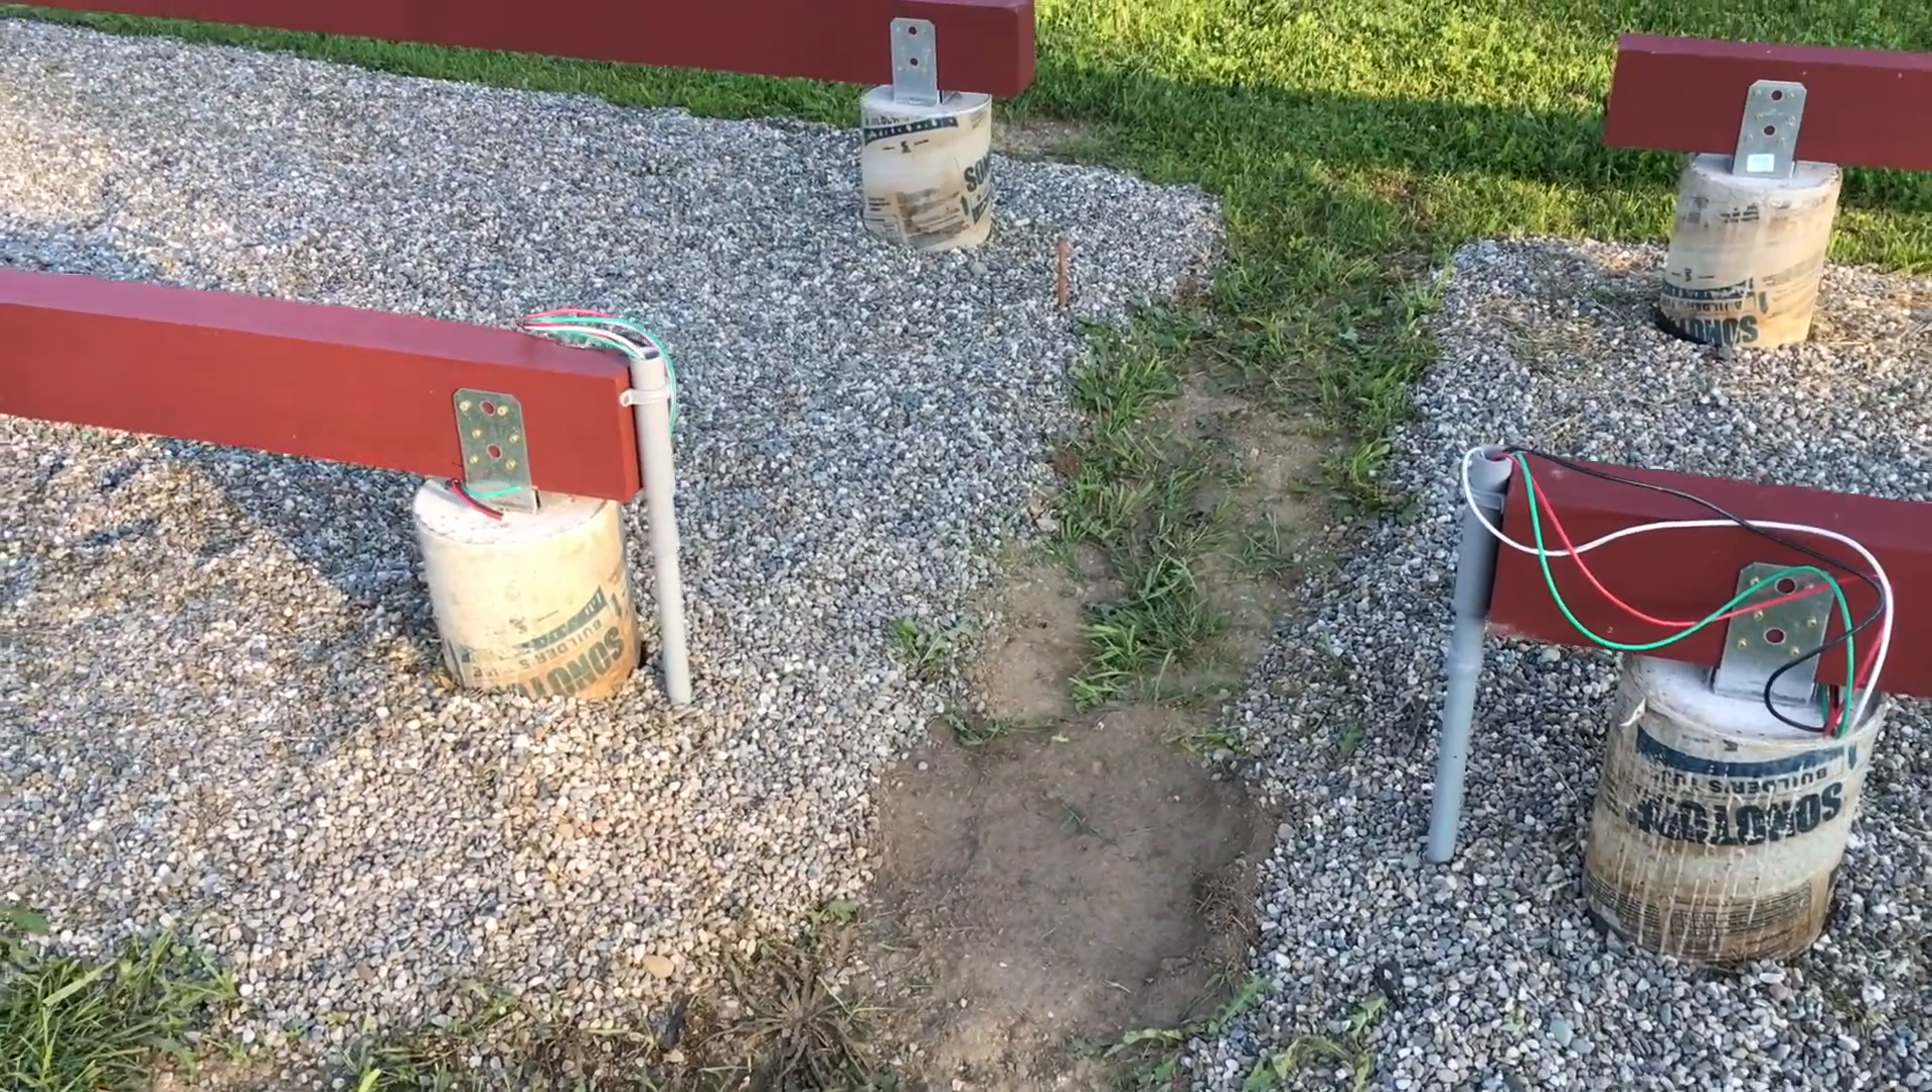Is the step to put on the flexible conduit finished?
No.